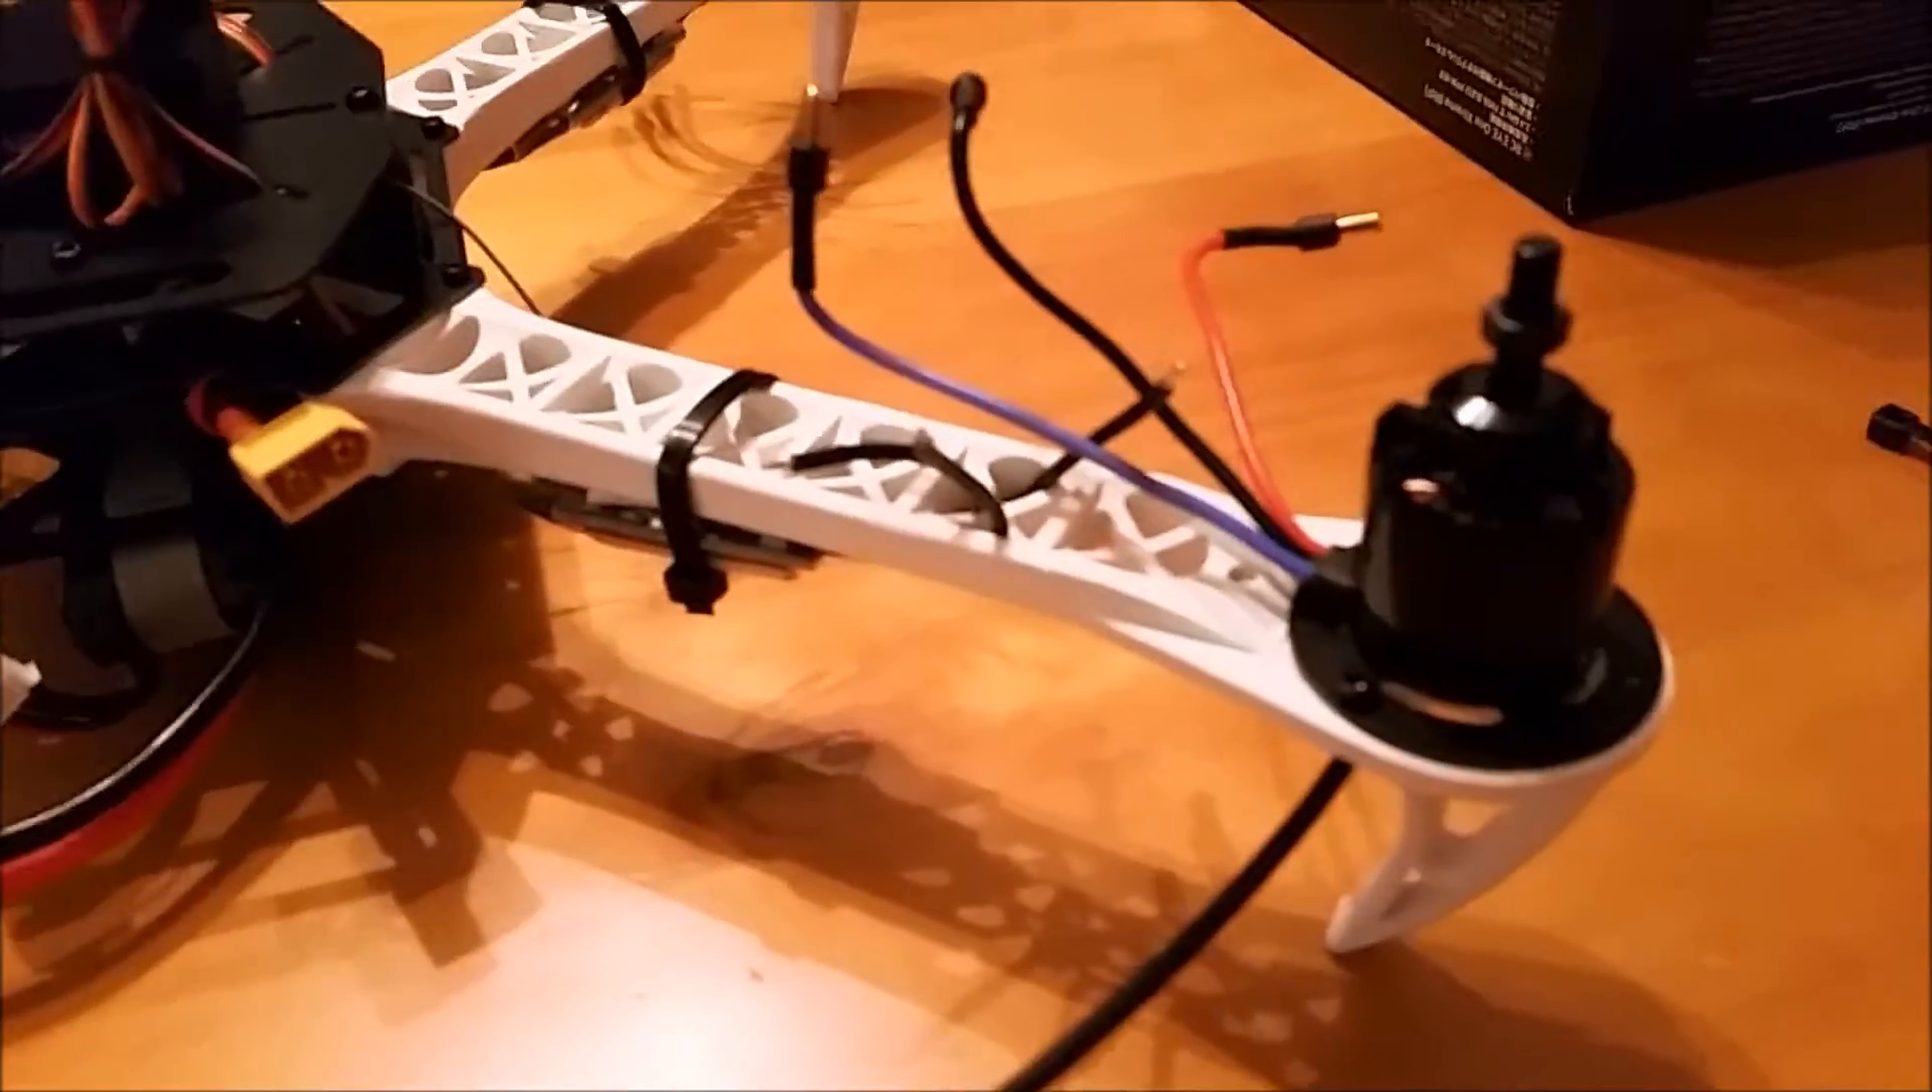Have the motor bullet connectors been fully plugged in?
No.